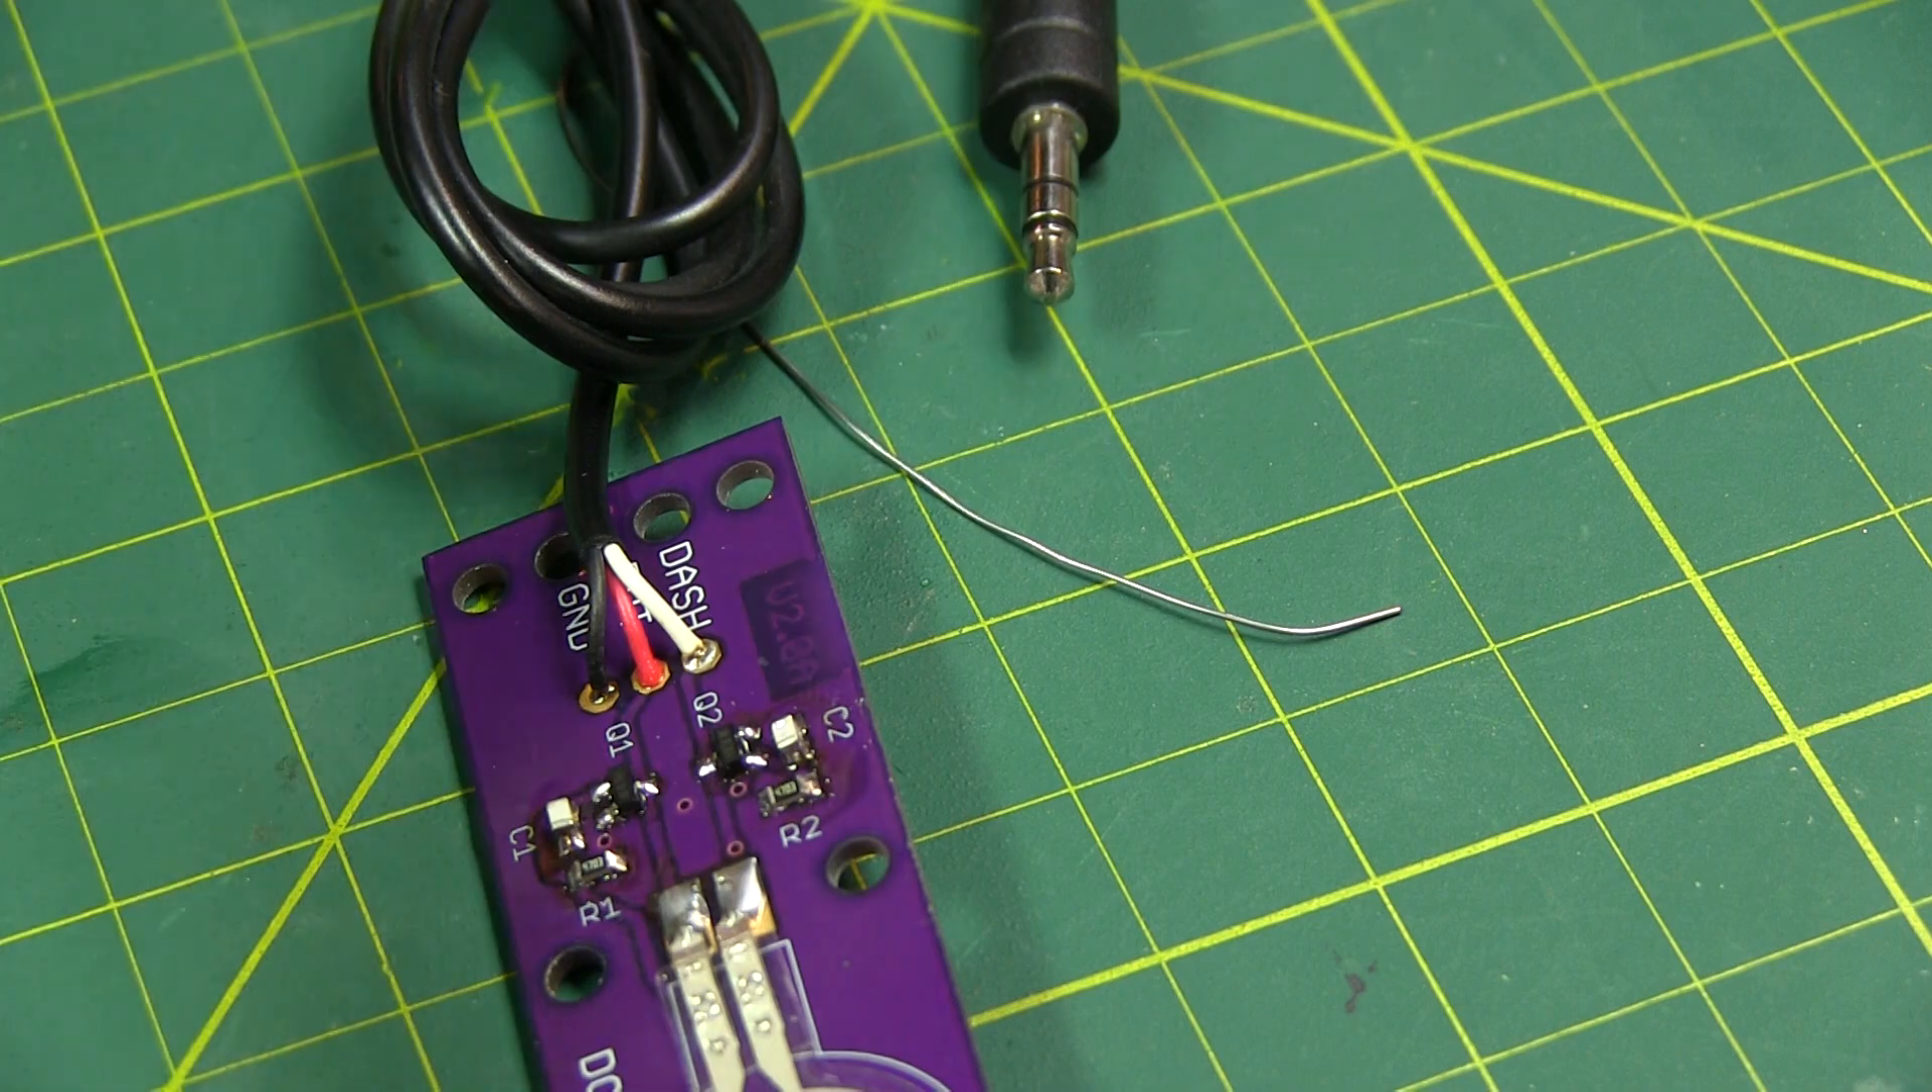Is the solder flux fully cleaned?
No.